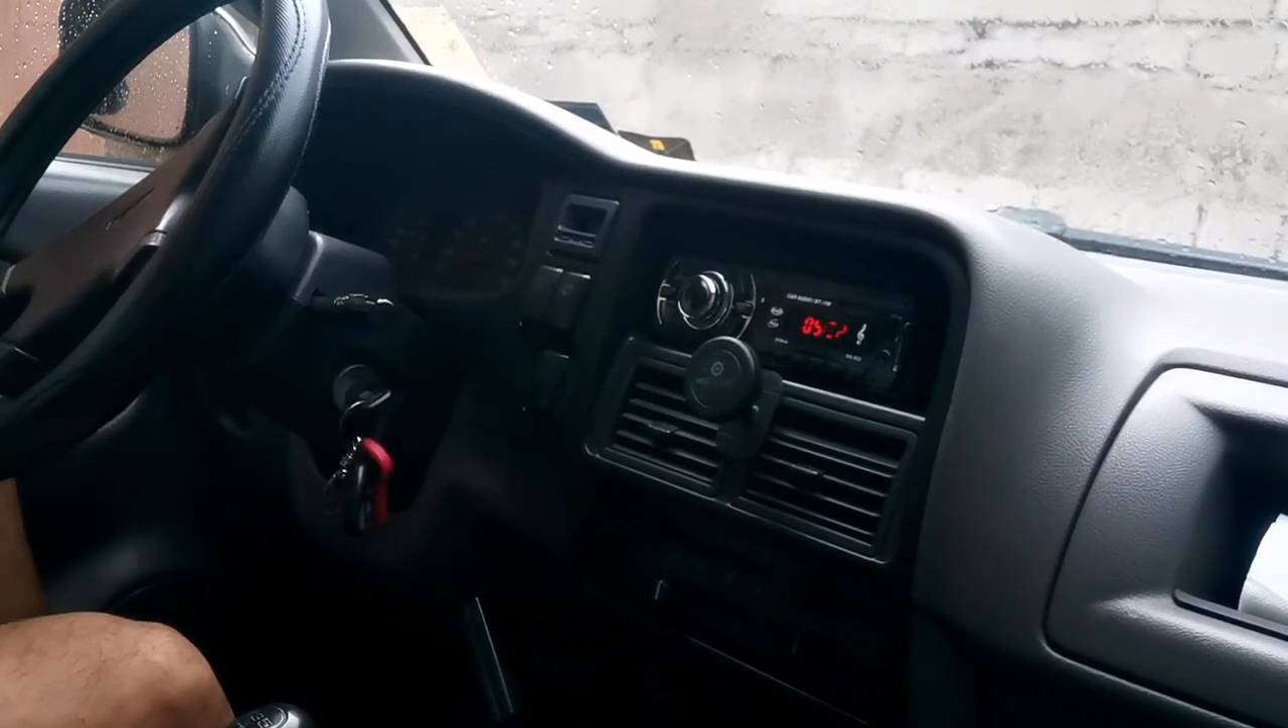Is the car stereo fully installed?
Yes.